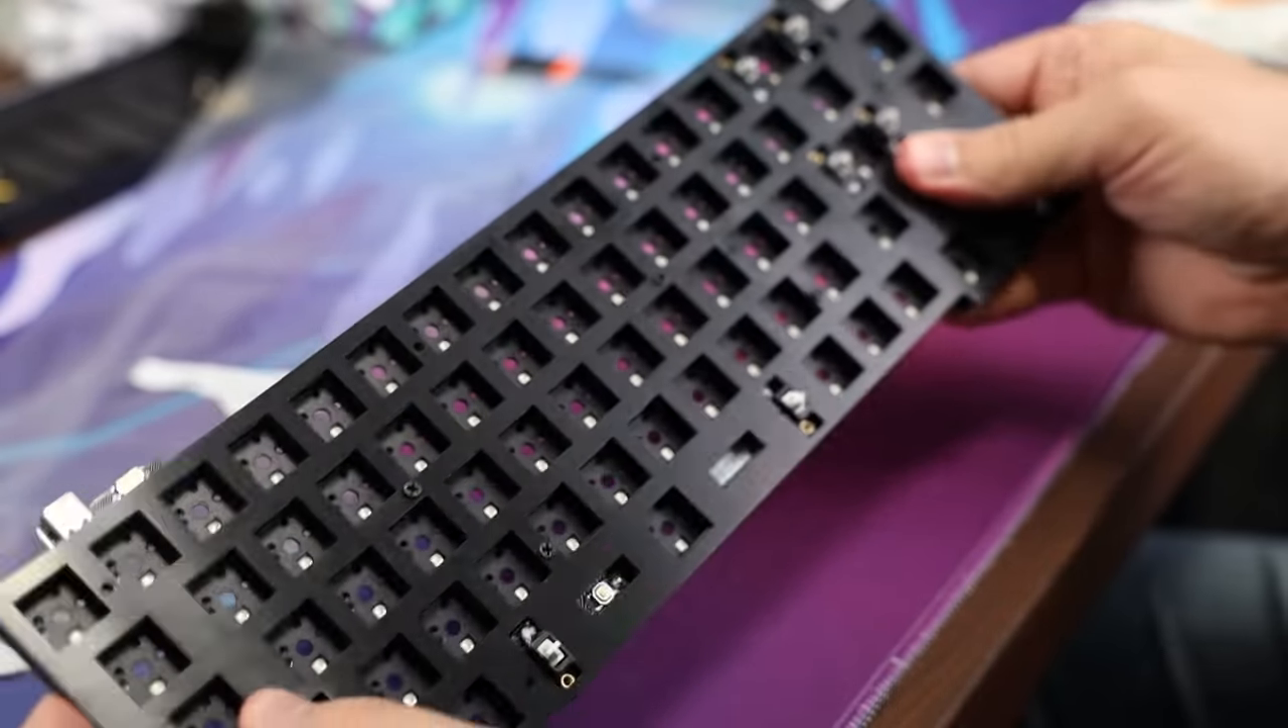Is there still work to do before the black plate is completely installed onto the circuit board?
No.